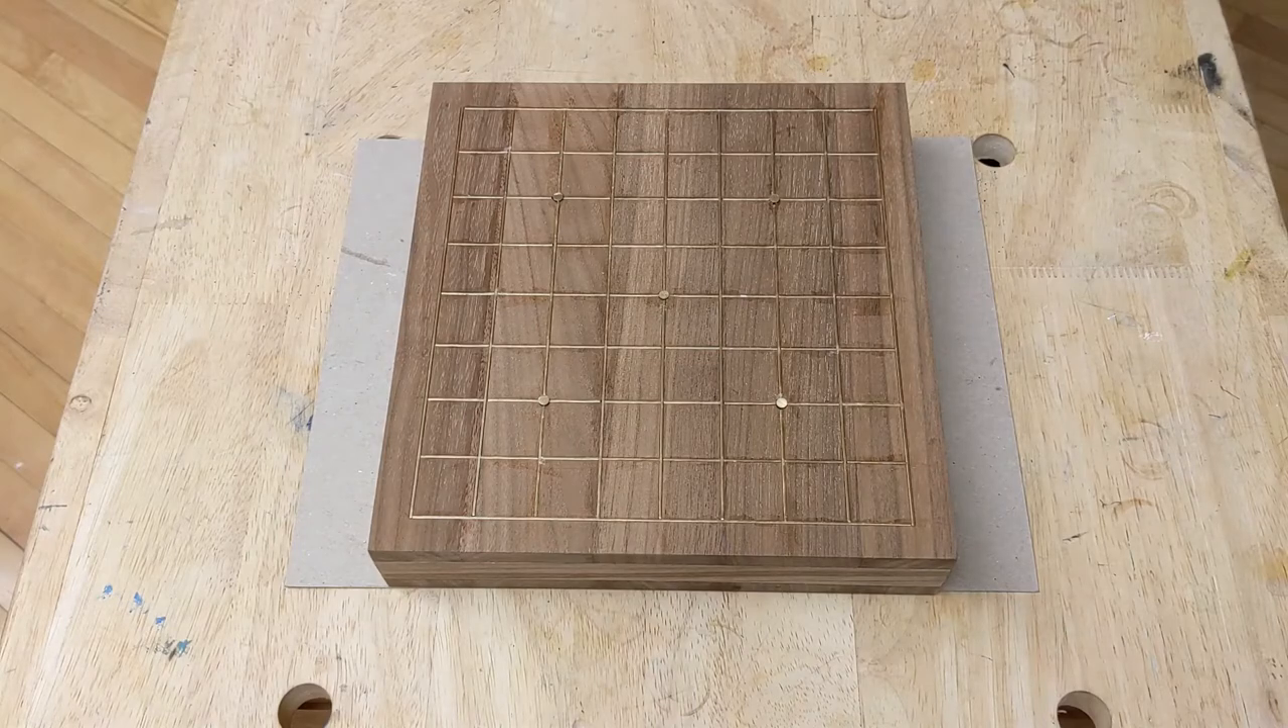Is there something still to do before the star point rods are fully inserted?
No.